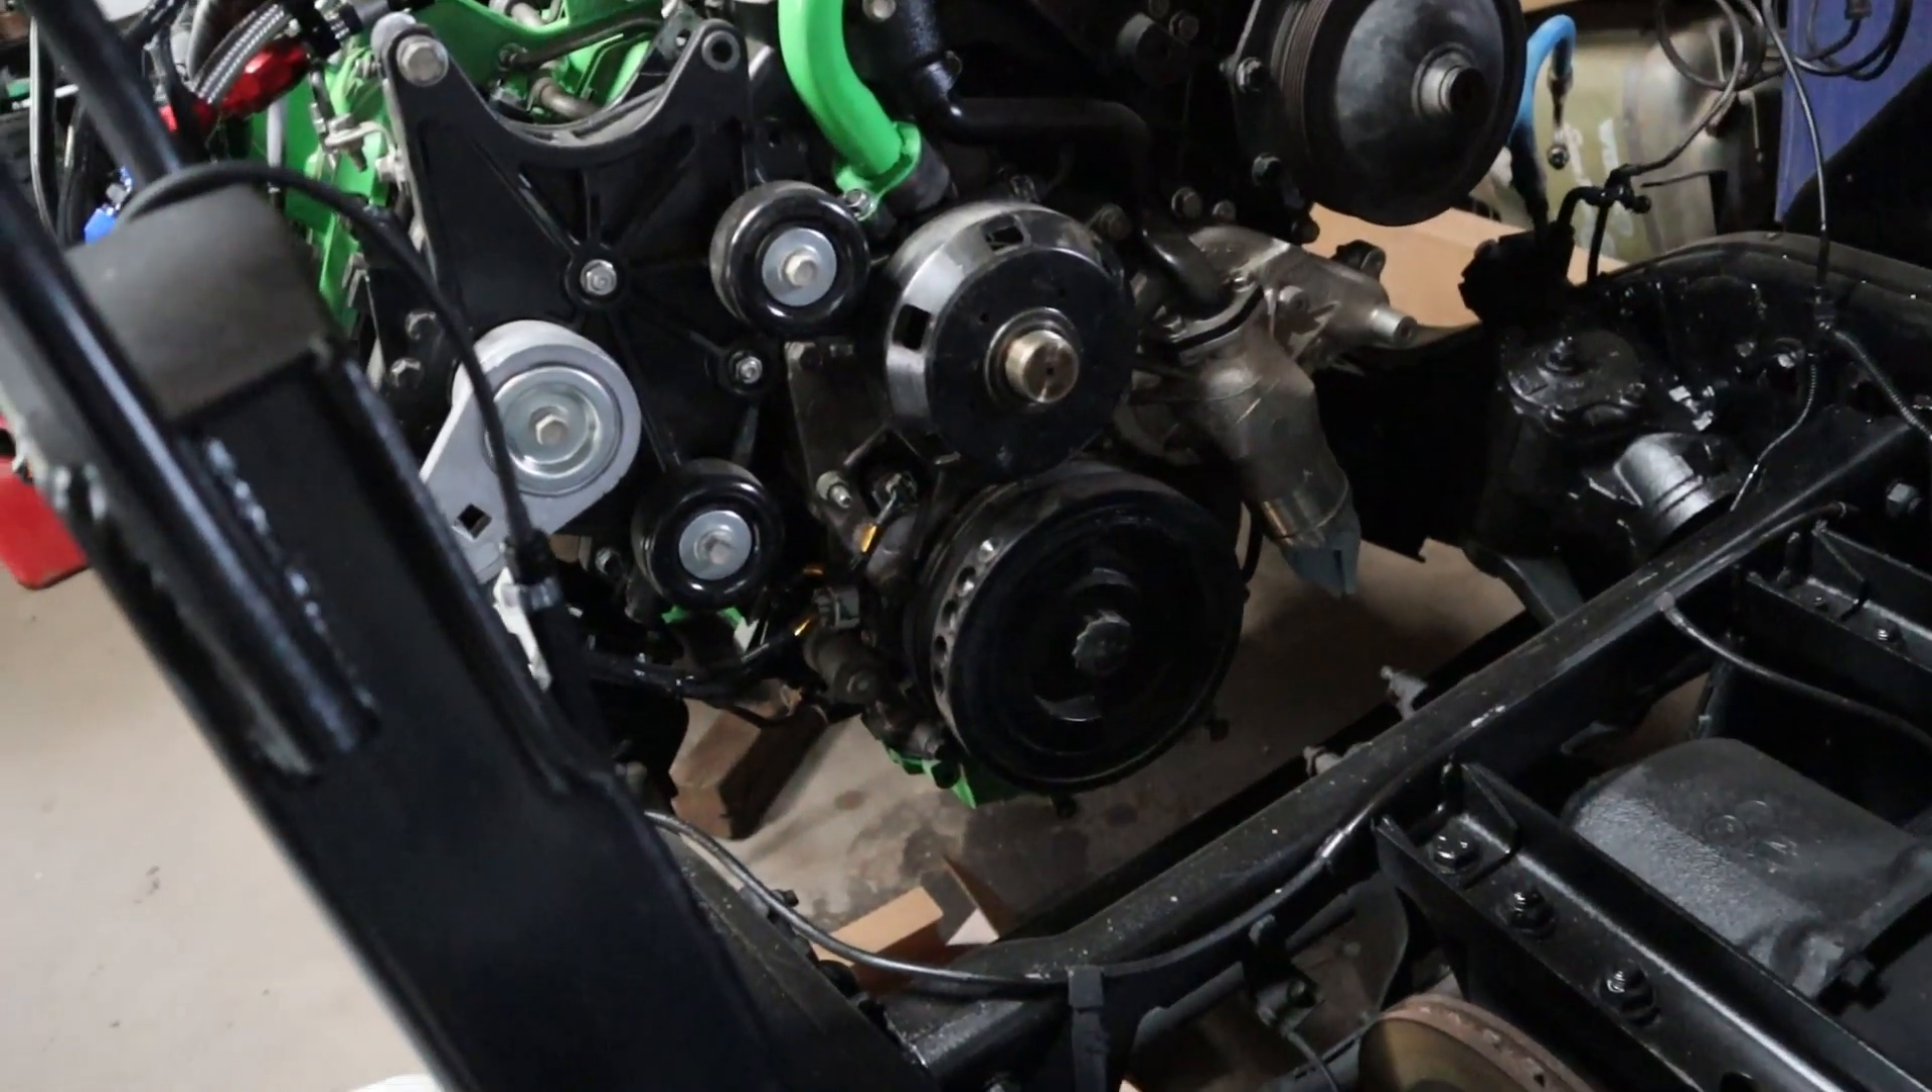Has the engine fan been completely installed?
No.